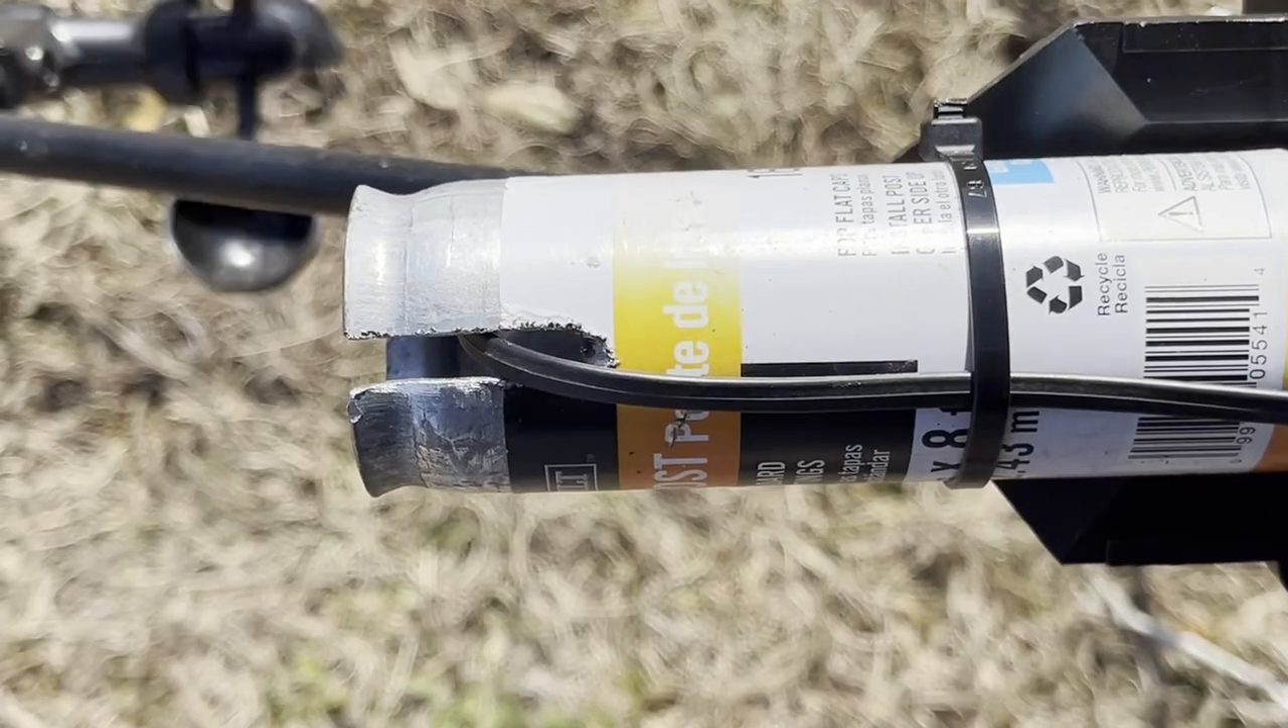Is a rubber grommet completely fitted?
No.